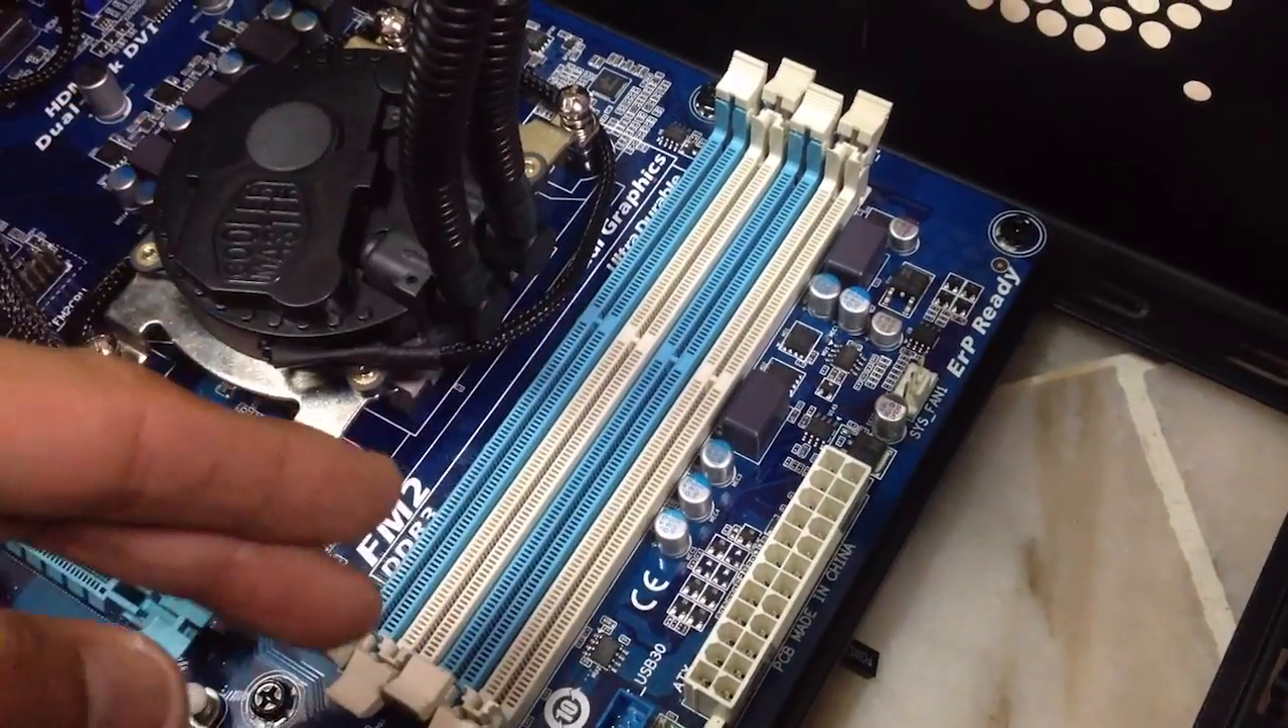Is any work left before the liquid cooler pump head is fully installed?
No.